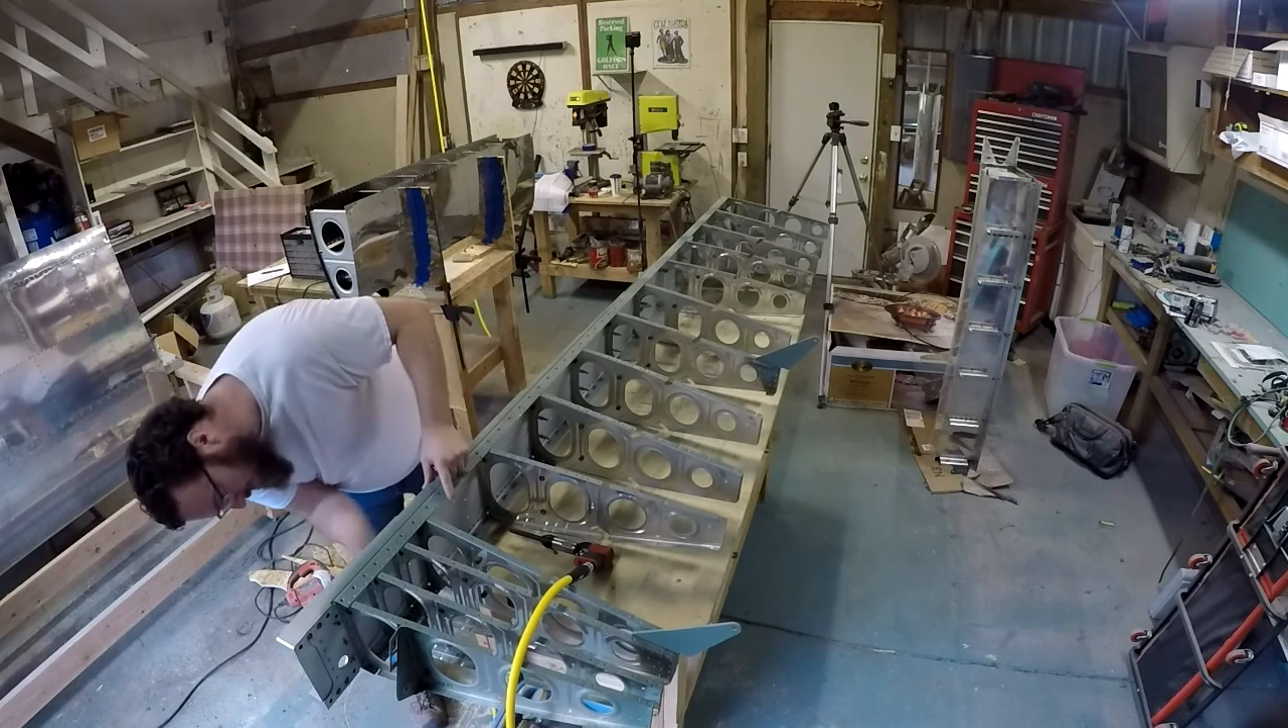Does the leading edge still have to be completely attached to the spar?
Yes.